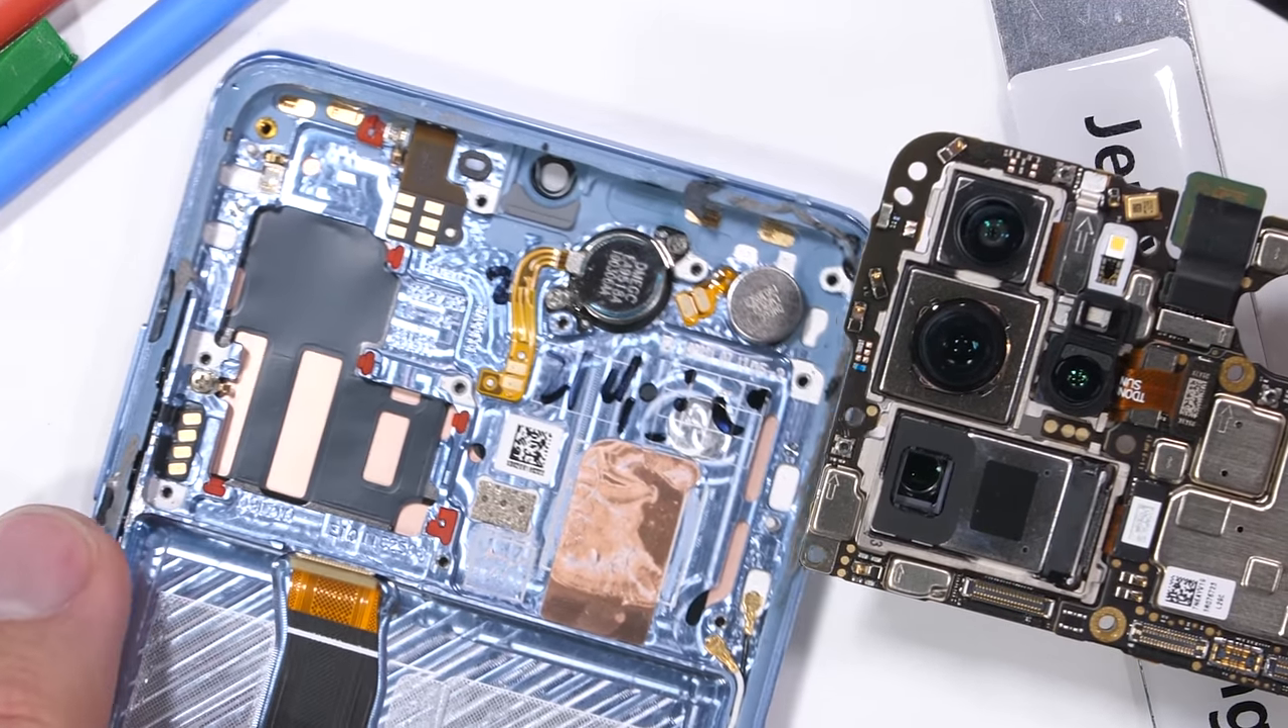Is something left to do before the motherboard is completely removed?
No.